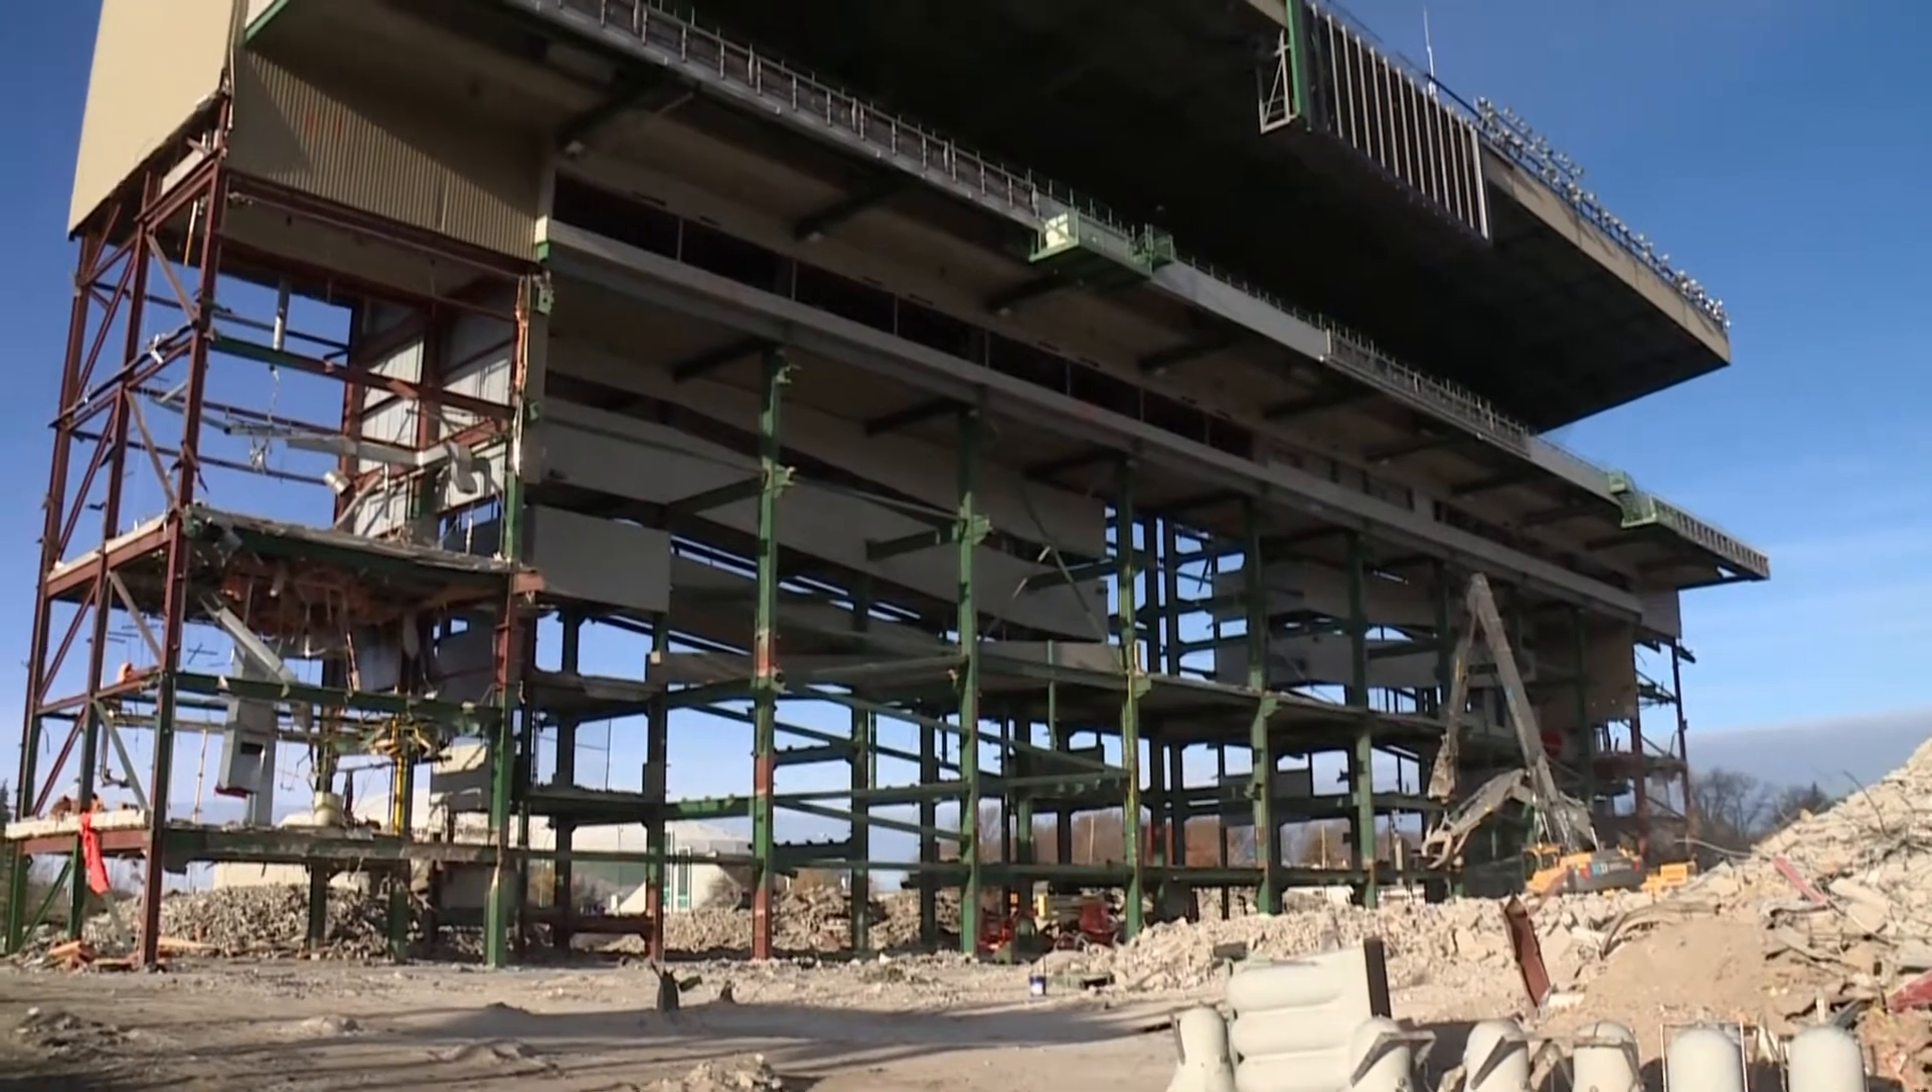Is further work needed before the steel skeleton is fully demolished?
Yes.